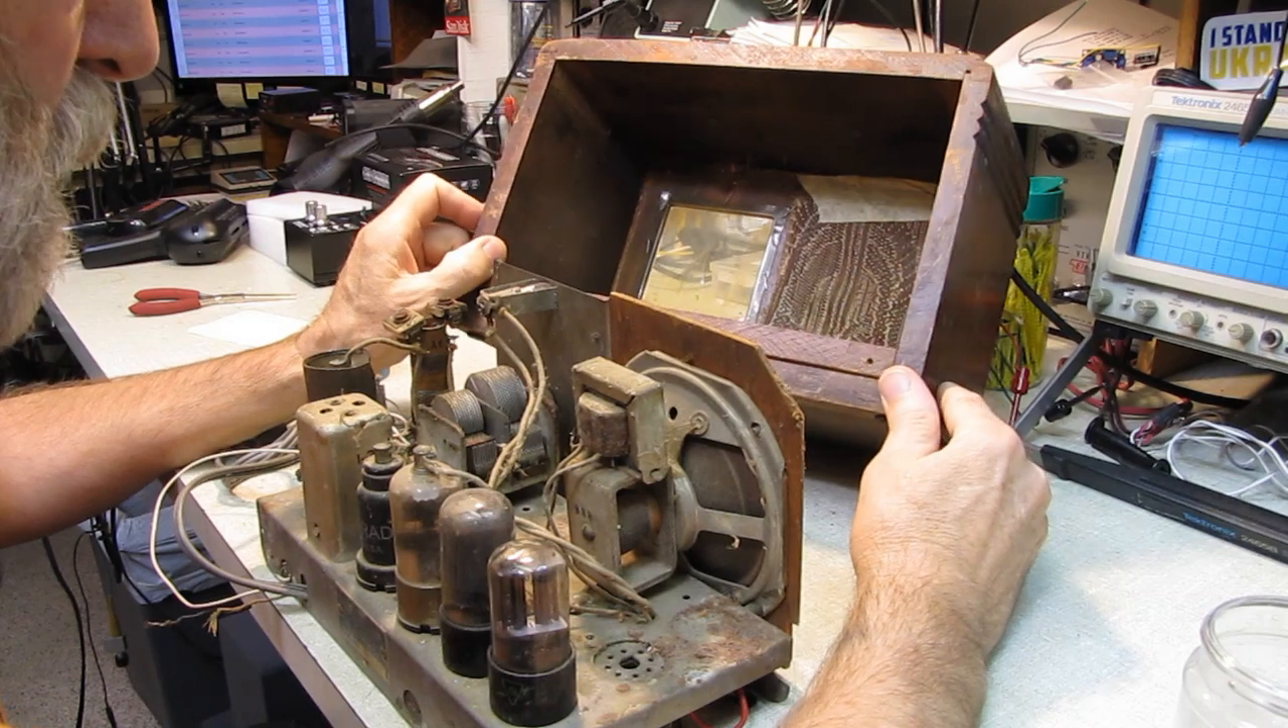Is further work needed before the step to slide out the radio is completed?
No.